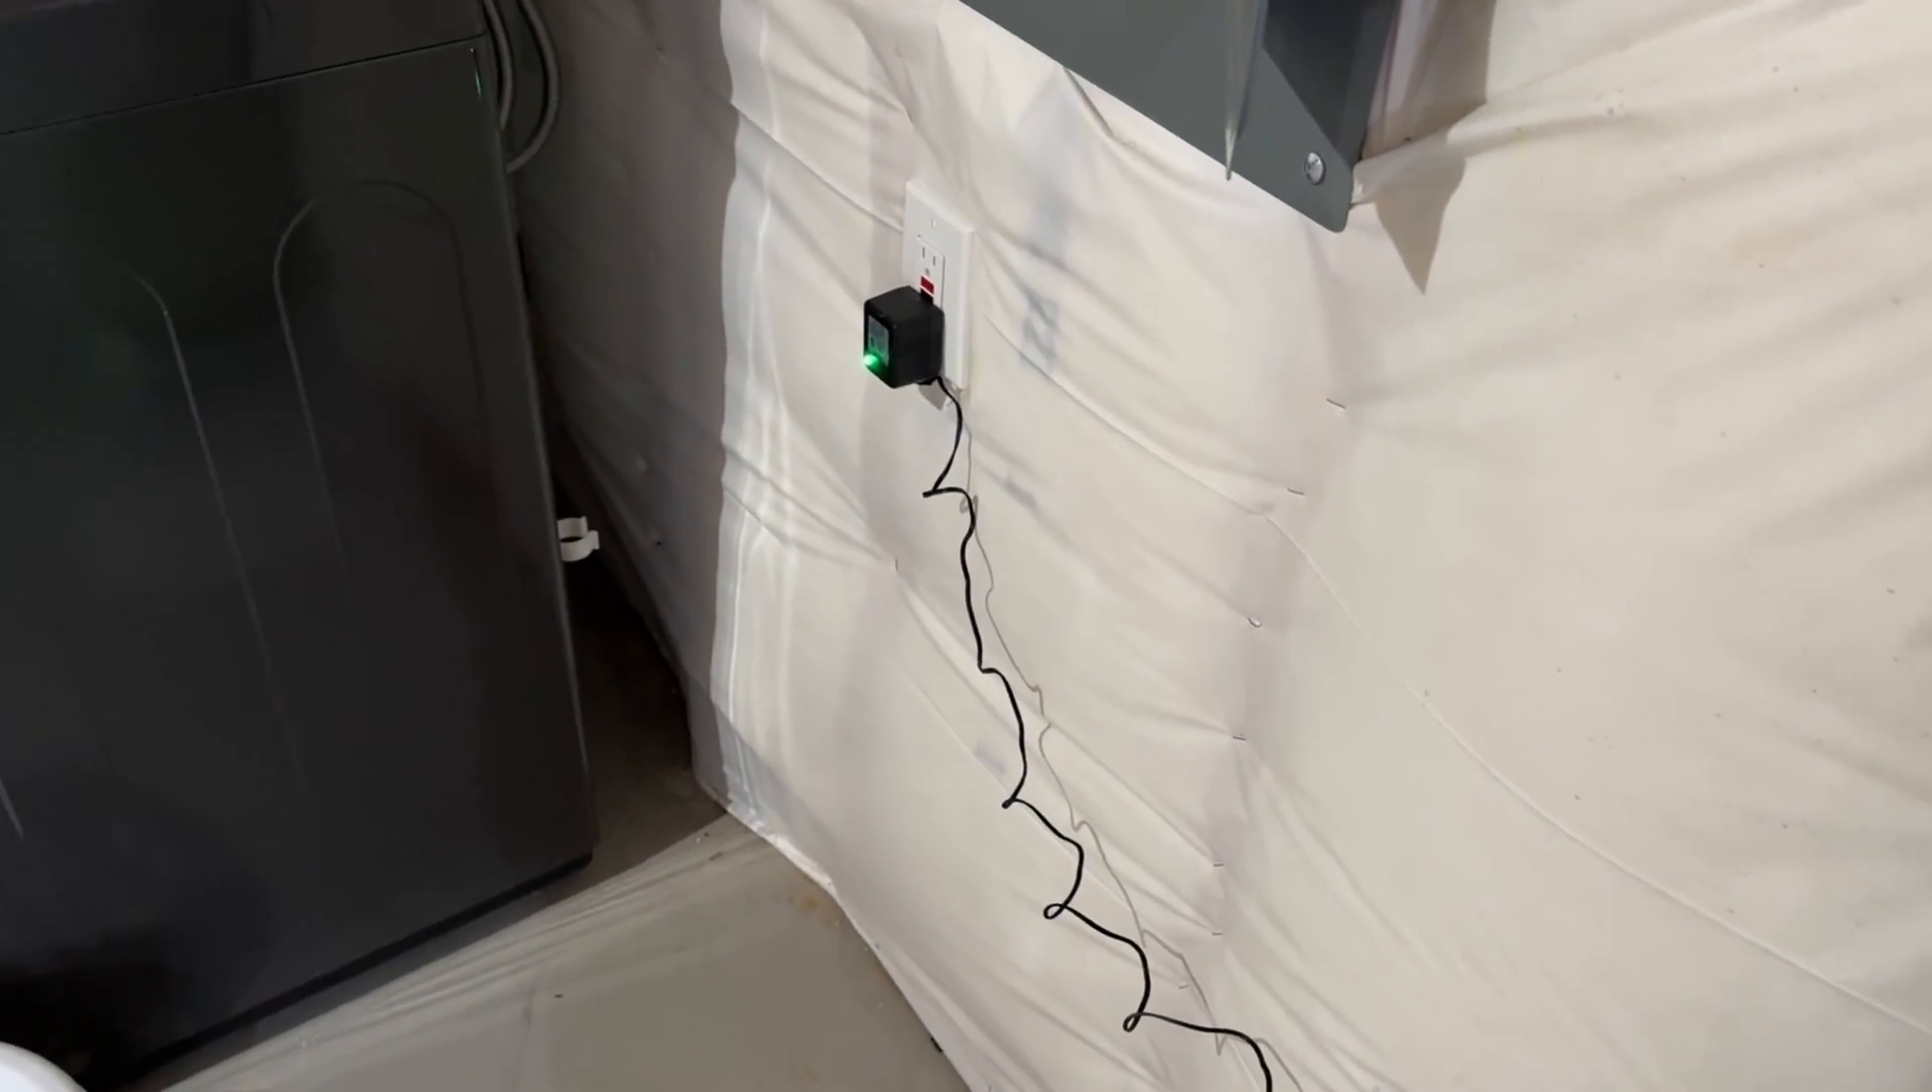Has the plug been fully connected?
Yes.